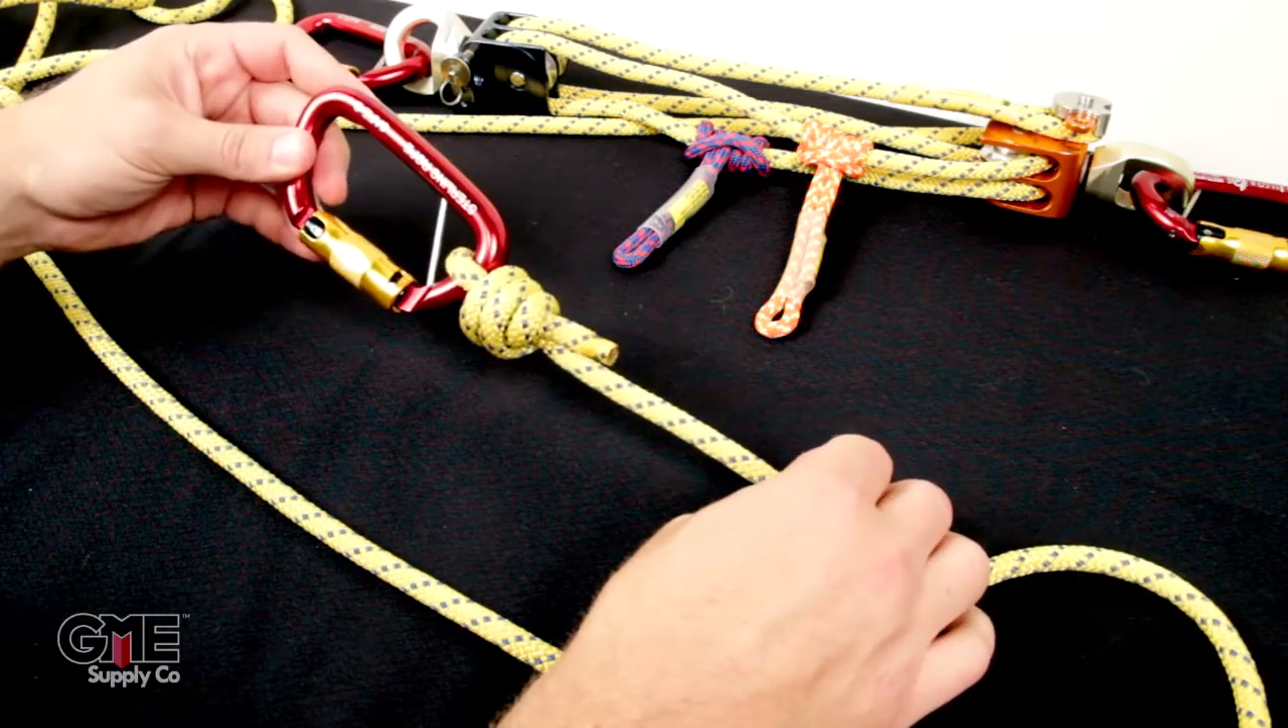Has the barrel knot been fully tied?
Yes.